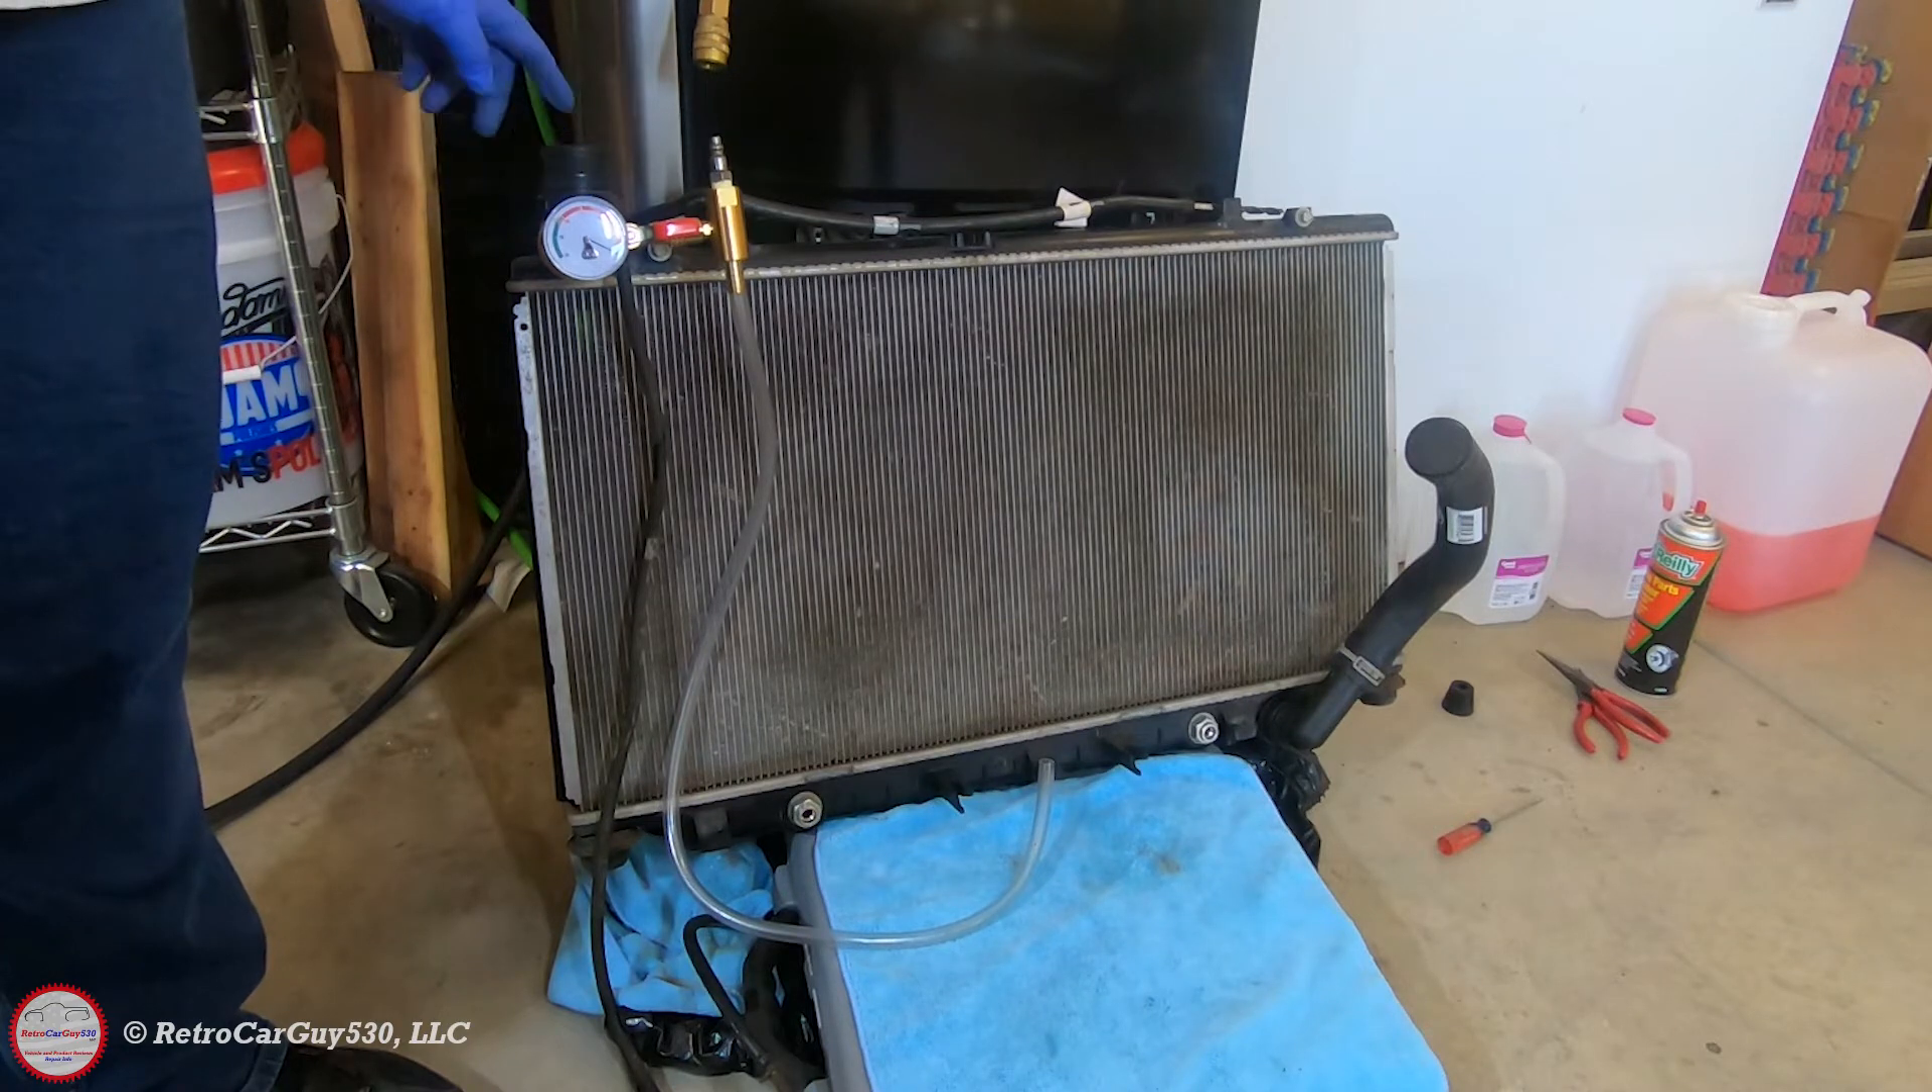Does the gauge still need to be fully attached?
No.